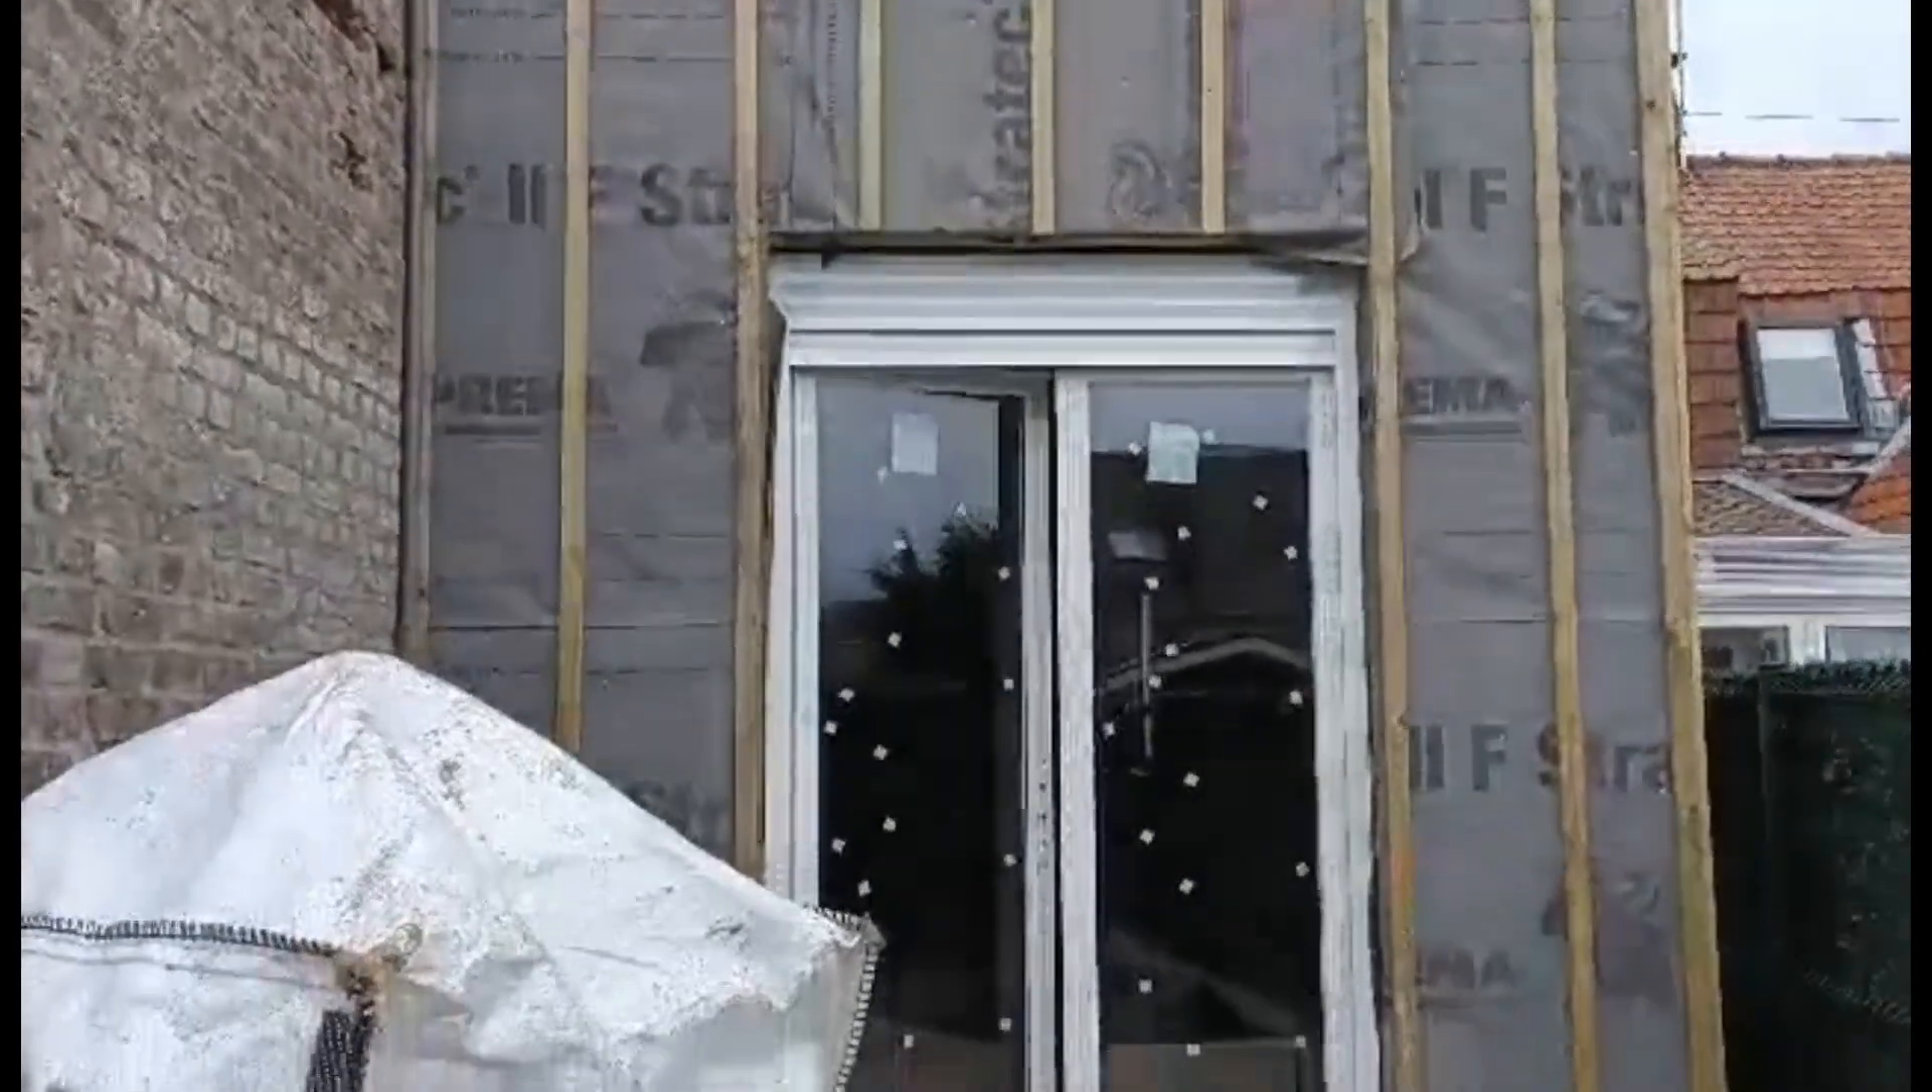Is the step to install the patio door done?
Yes.